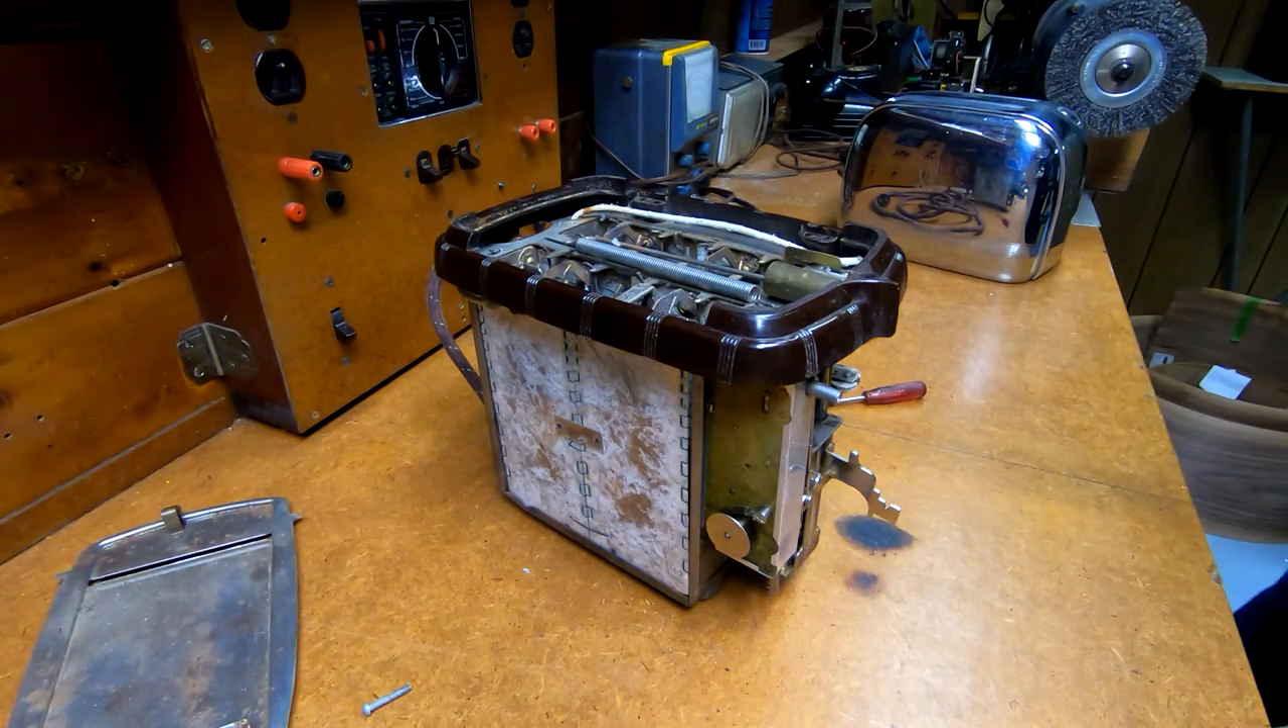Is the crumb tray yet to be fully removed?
No.